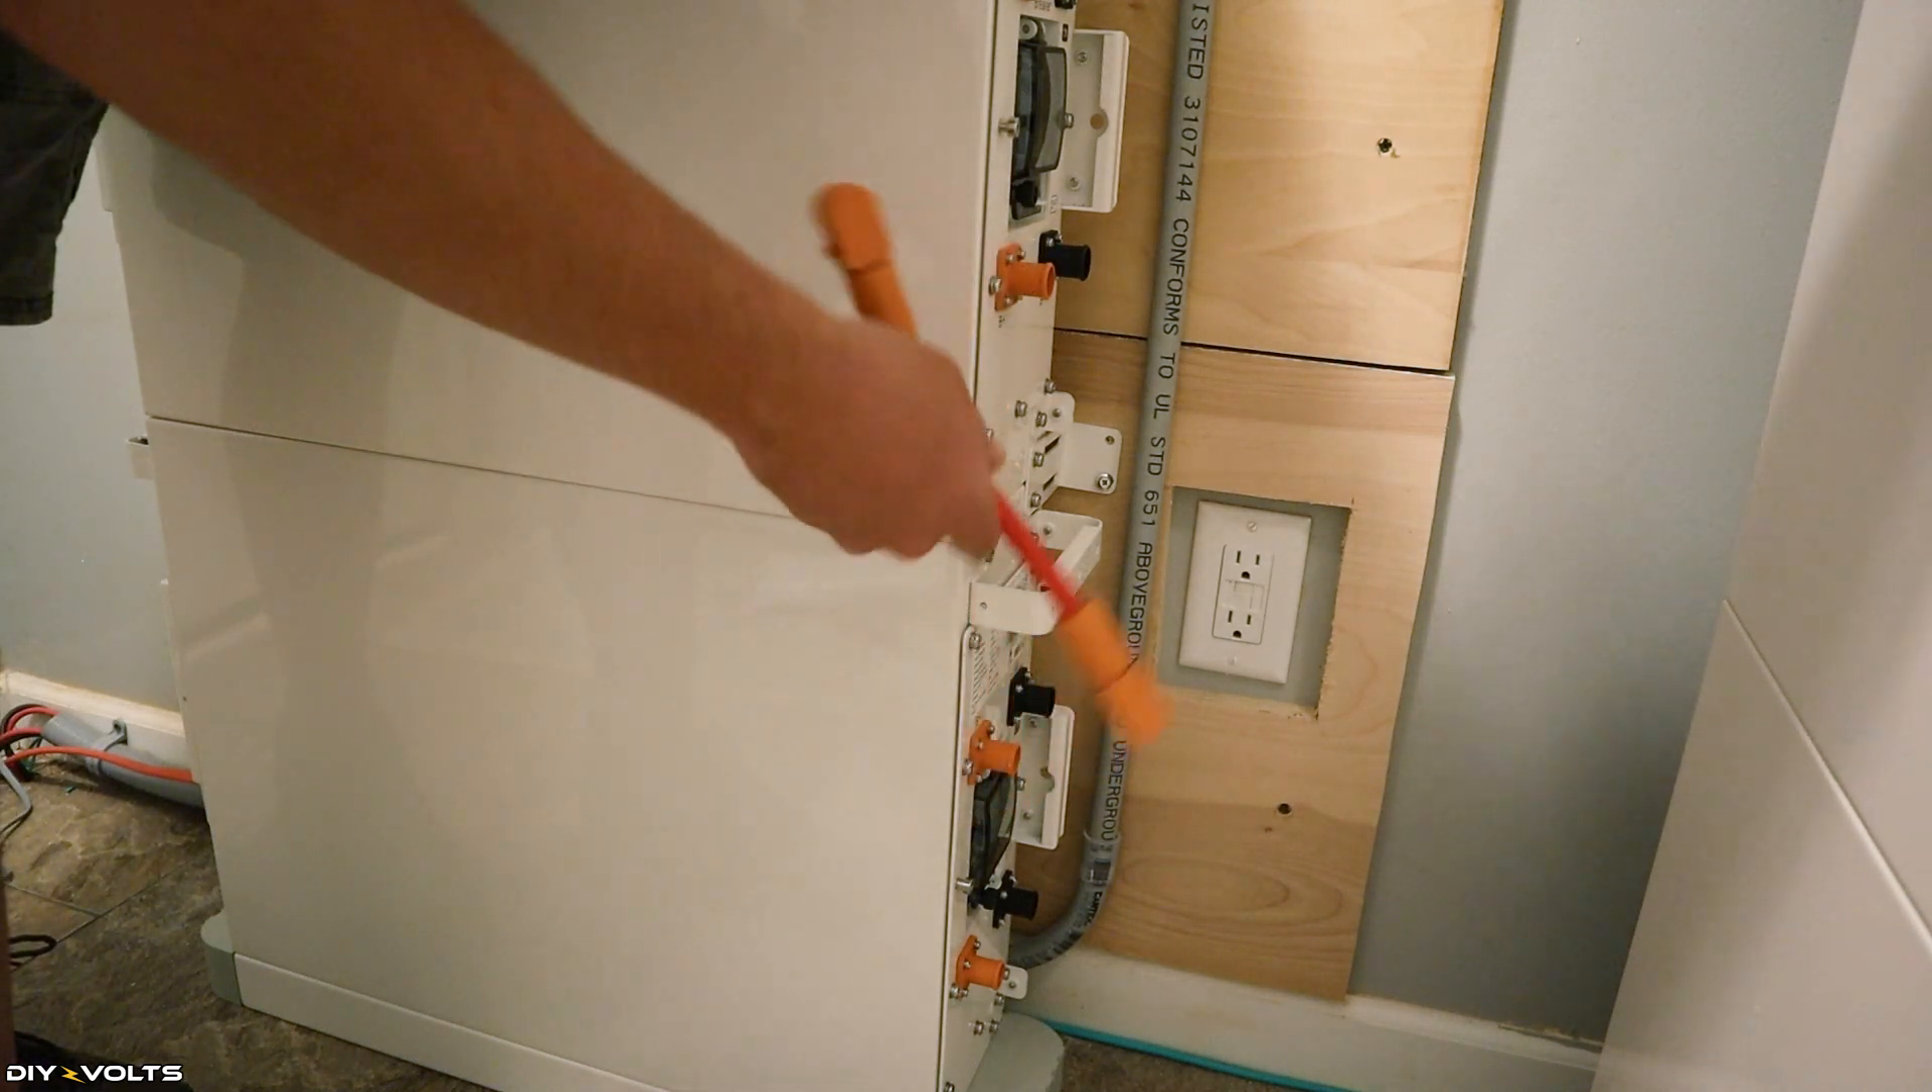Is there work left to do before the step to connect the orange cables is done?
Yes.